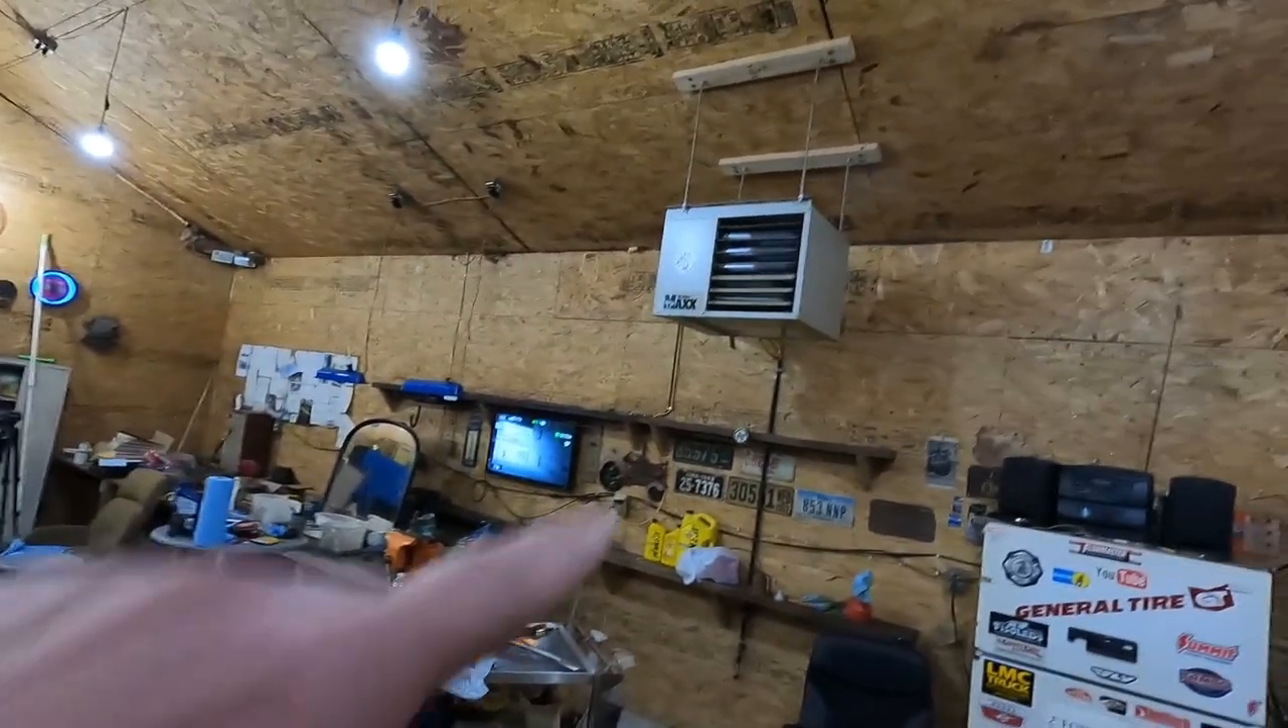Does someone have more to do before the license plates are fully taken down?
Yes.